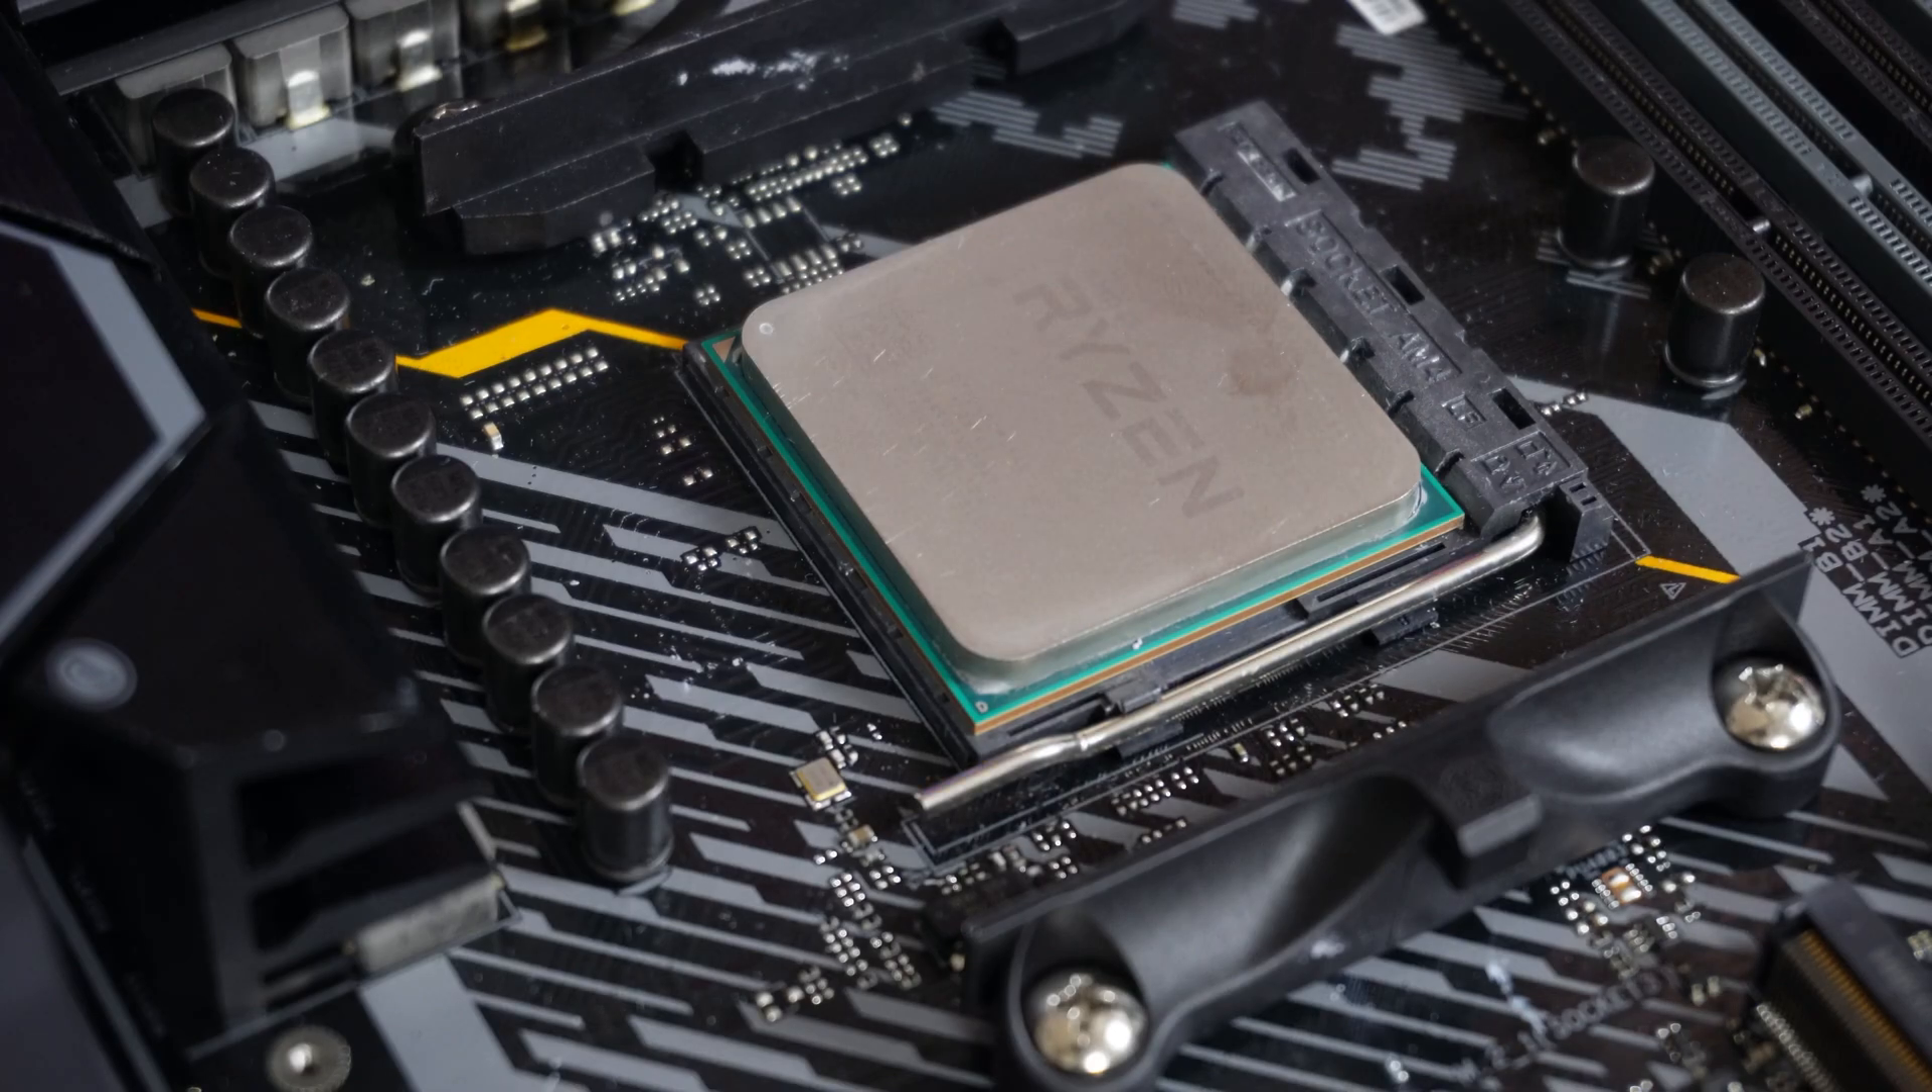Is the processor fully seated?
Yes.